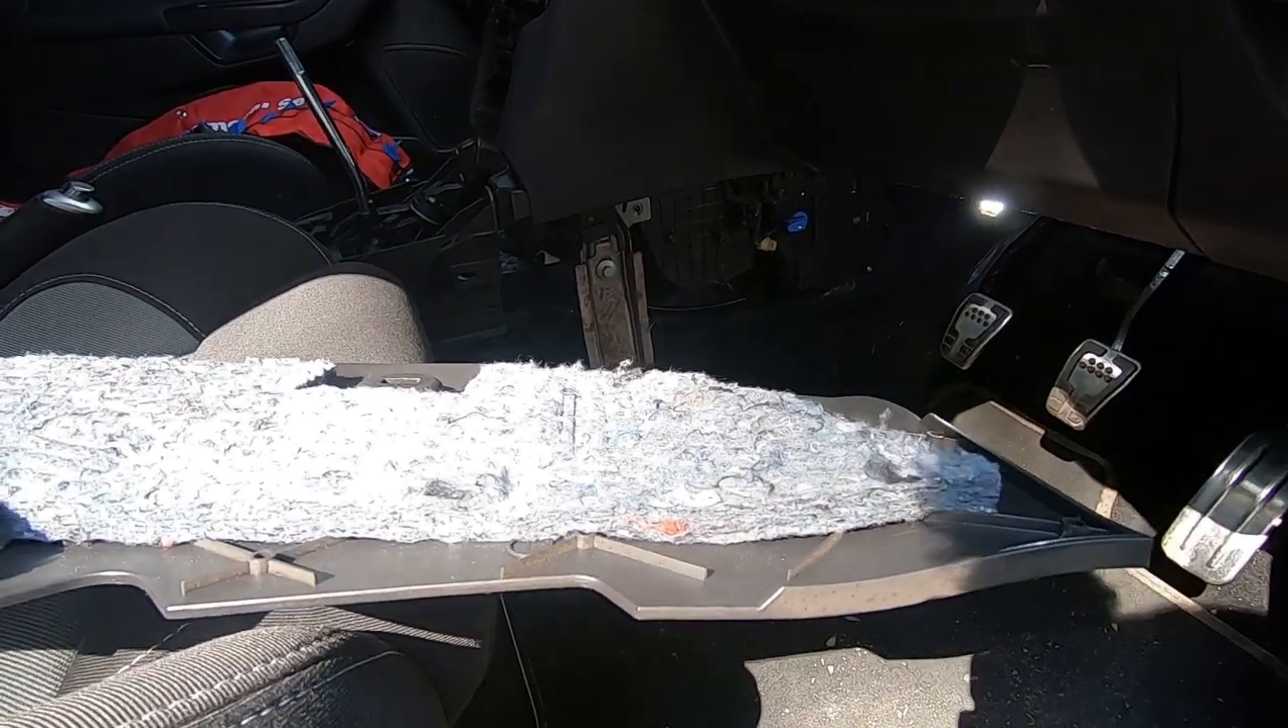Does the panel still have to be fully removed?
No.